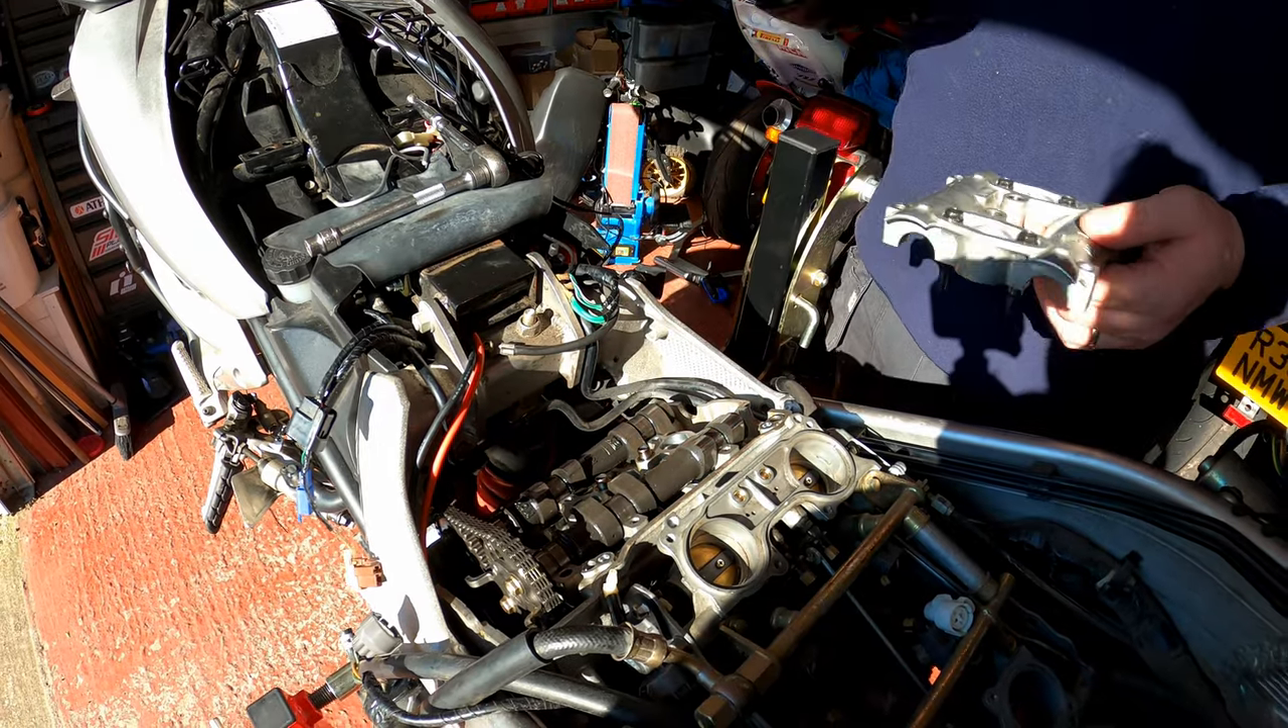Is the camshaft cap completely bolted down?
No.